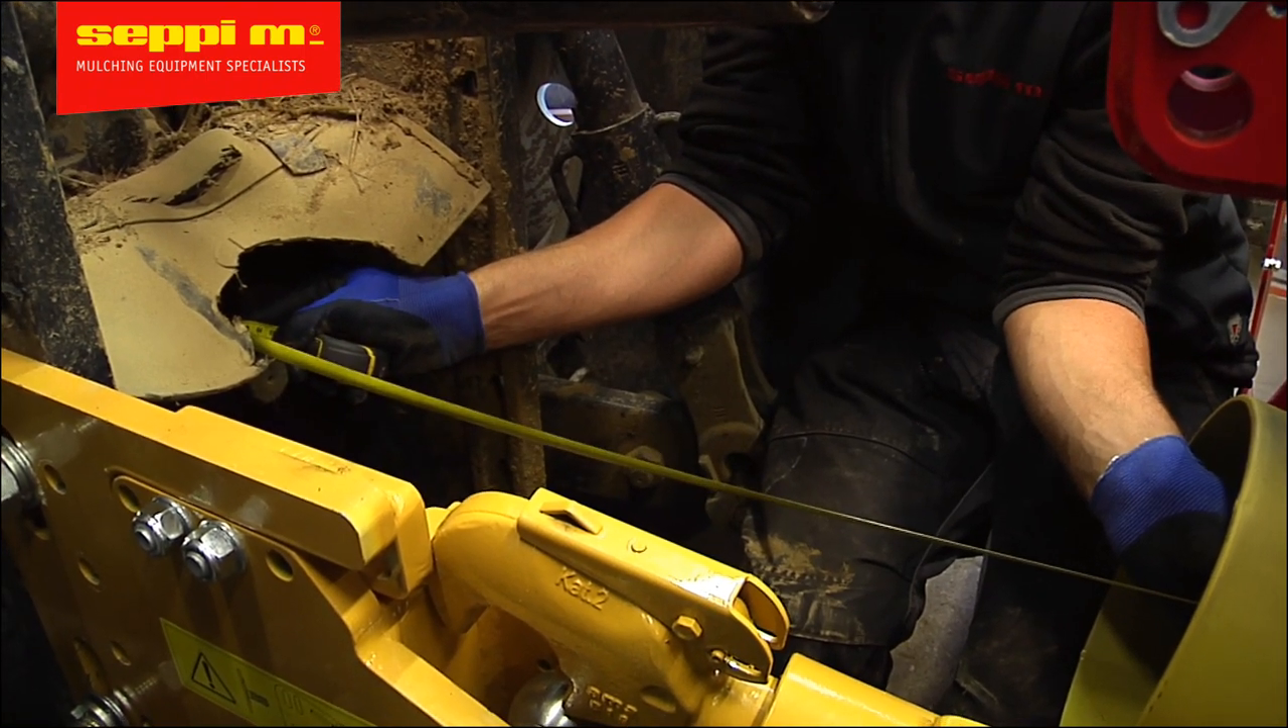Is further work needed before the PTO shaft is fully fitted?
Yes.